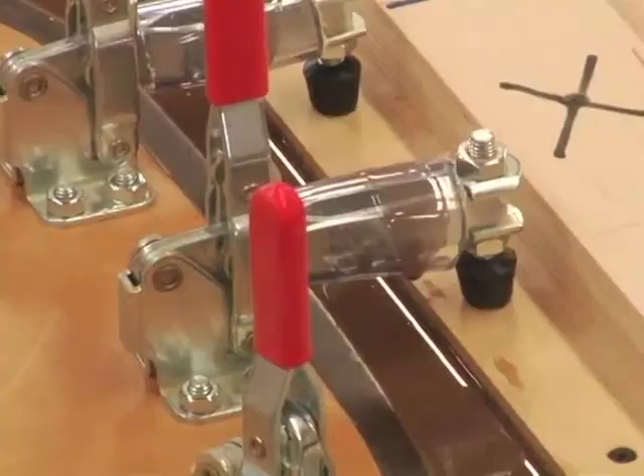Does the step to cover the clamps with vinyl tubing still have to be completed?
No.